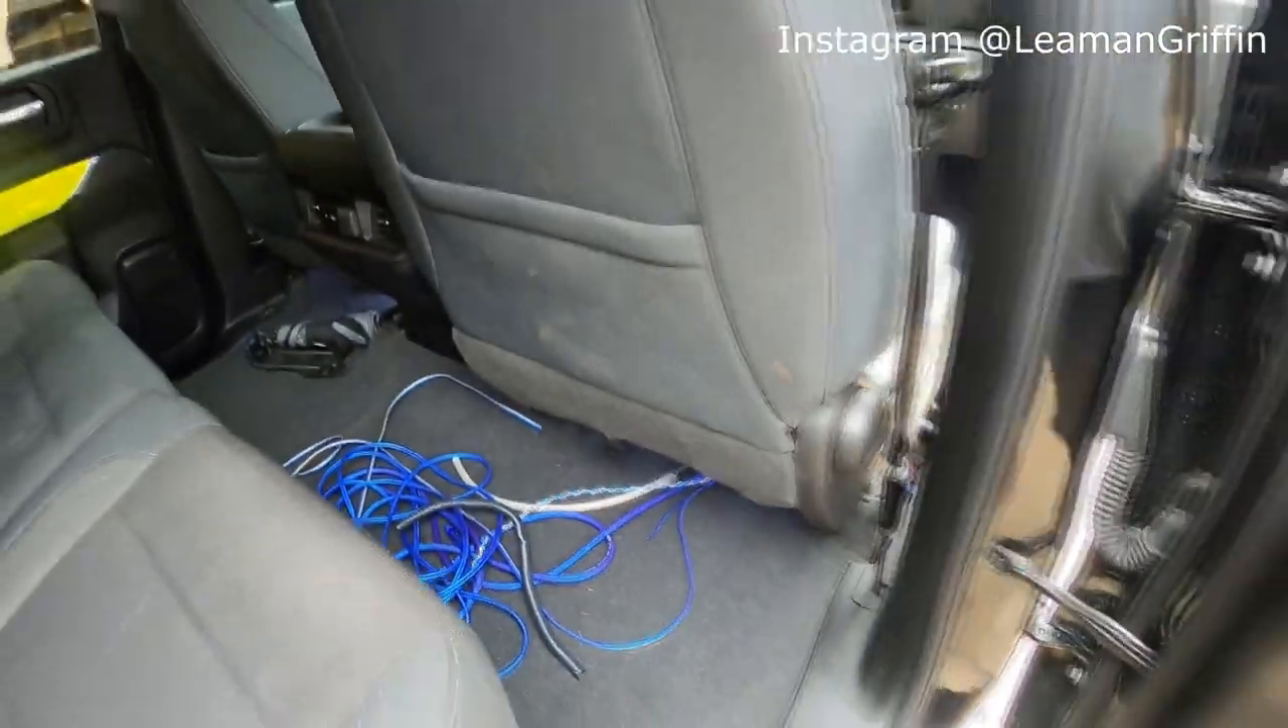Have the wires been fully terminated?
No.